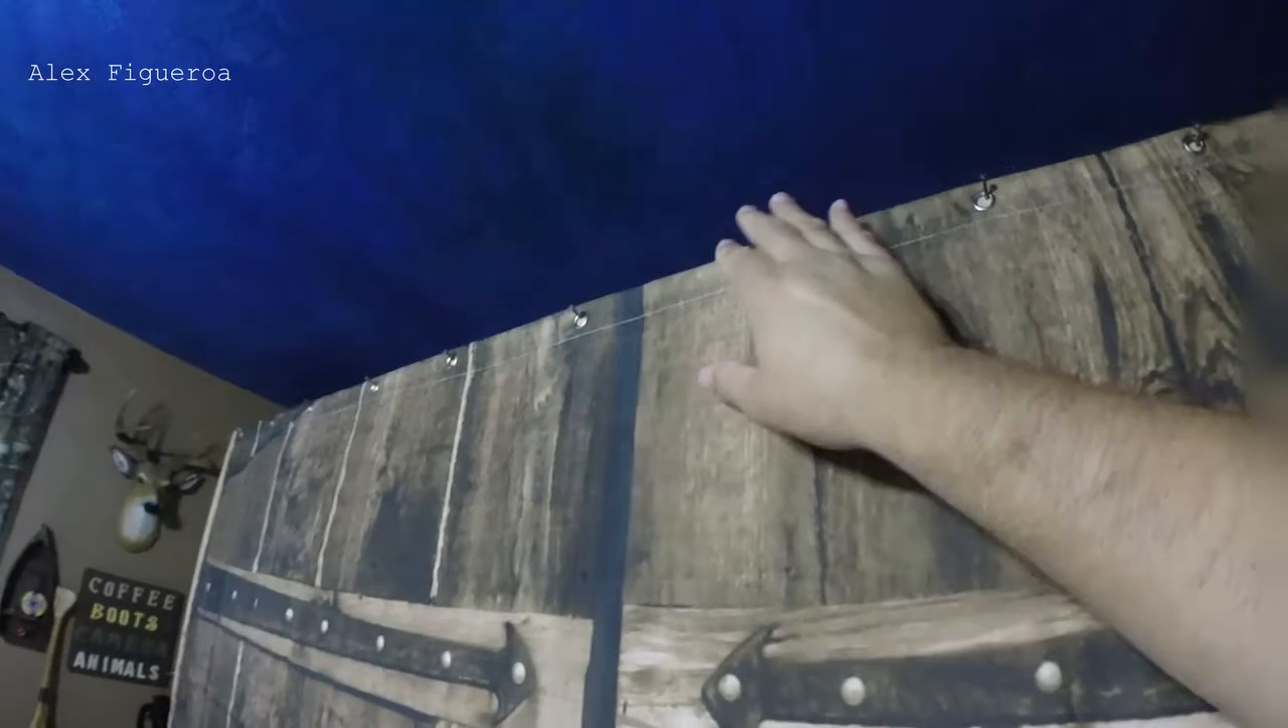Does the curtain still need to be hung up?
No.